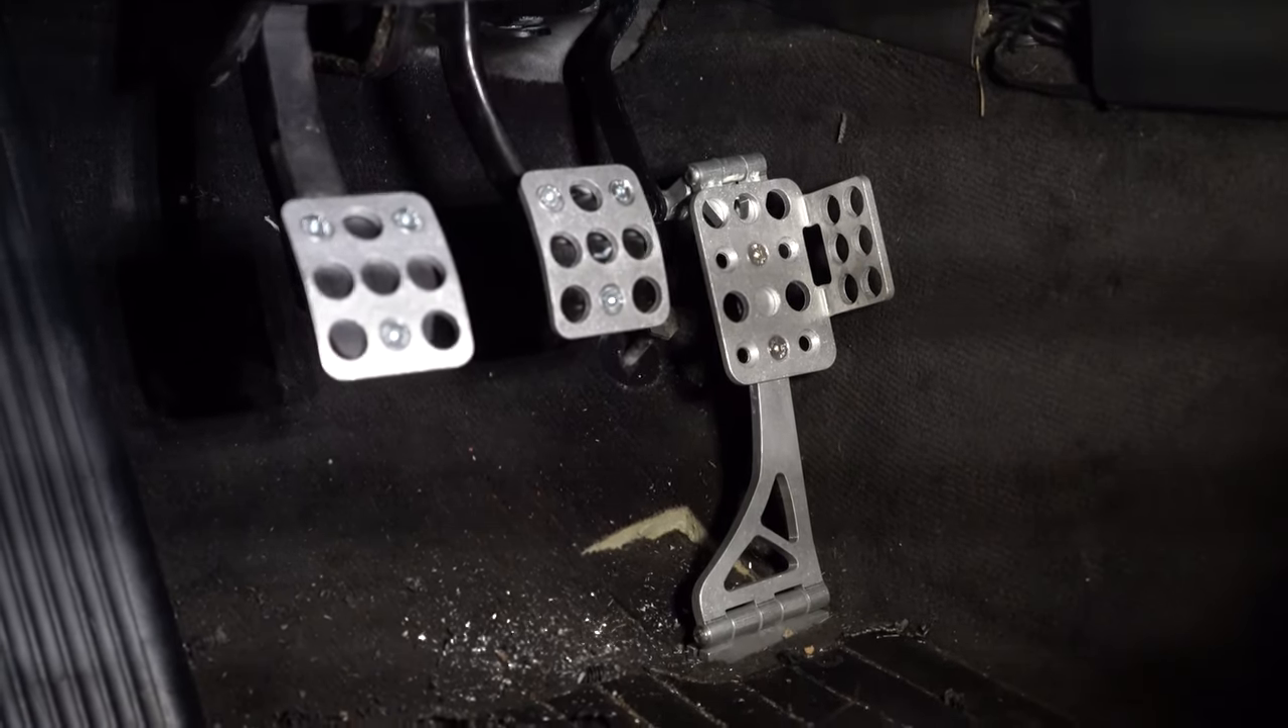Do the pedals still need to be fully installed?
No.